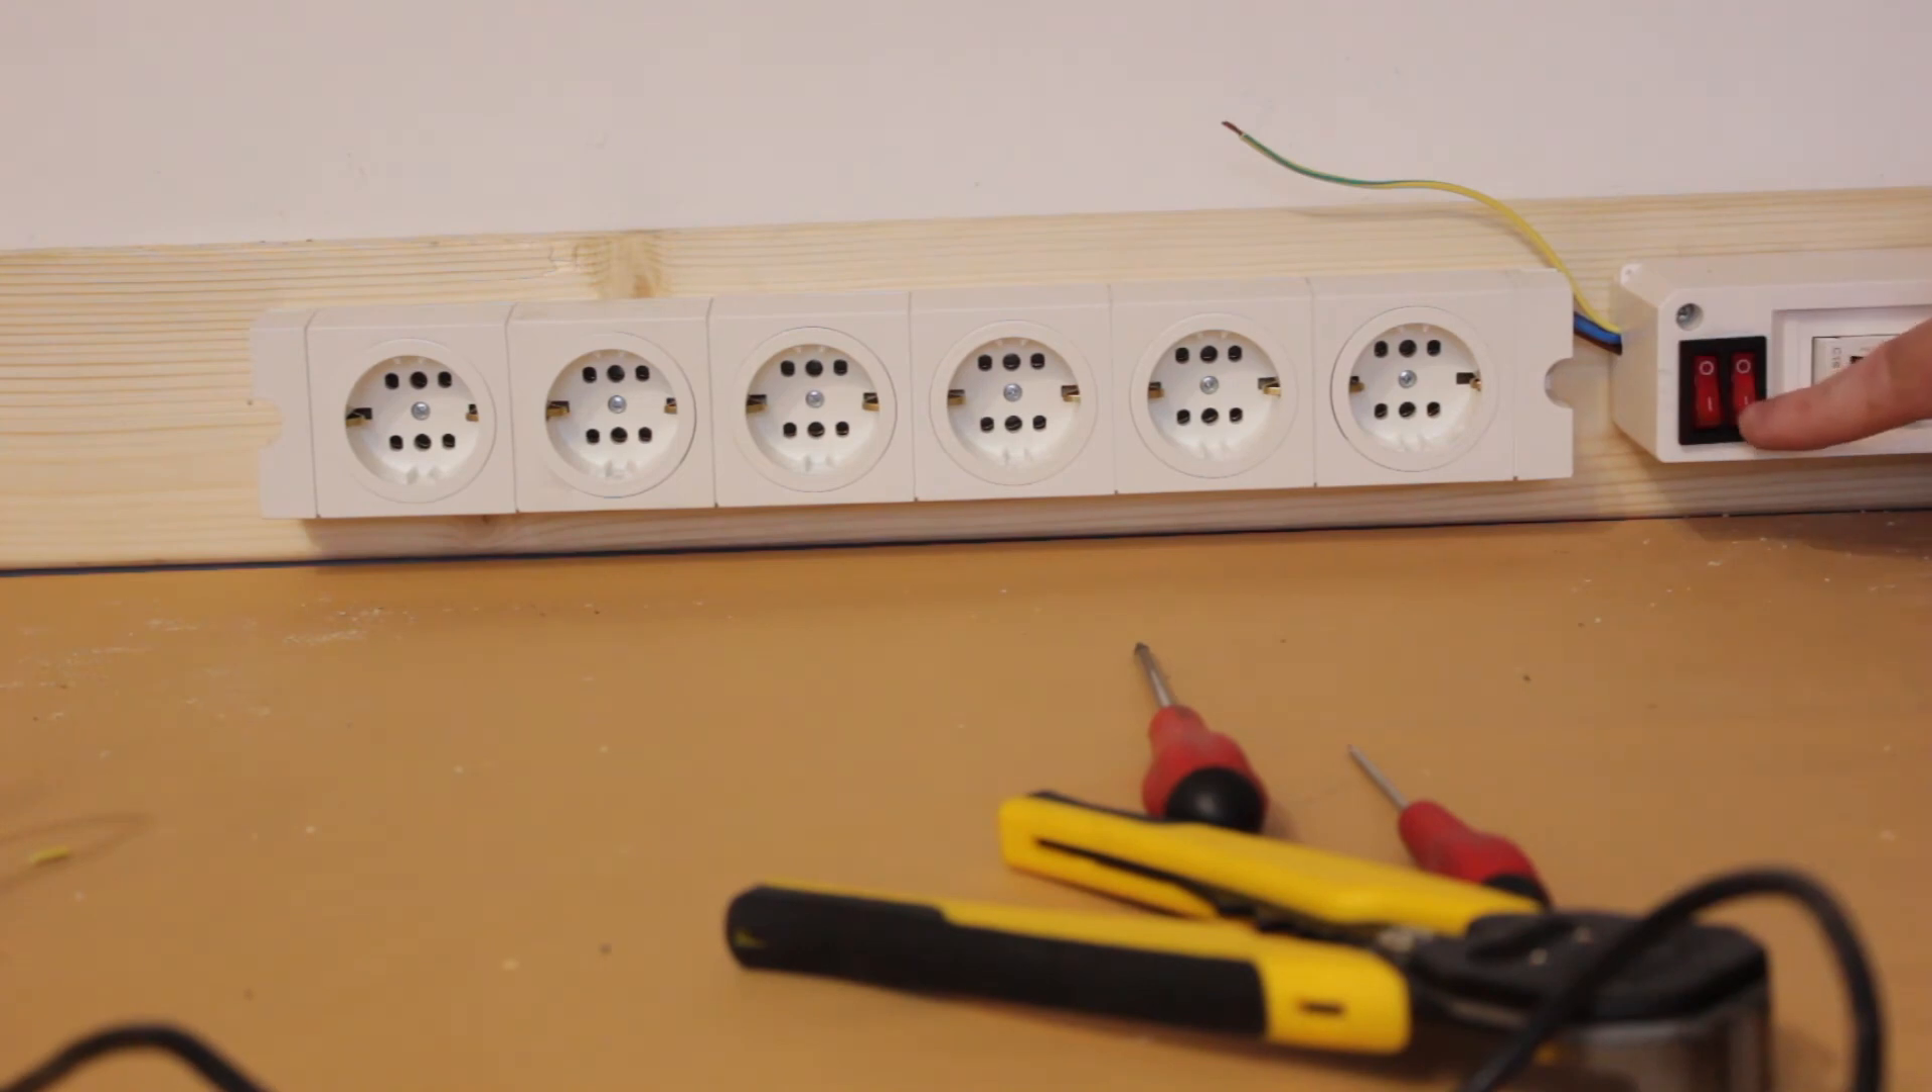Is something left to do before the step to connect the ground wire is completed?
Yes.